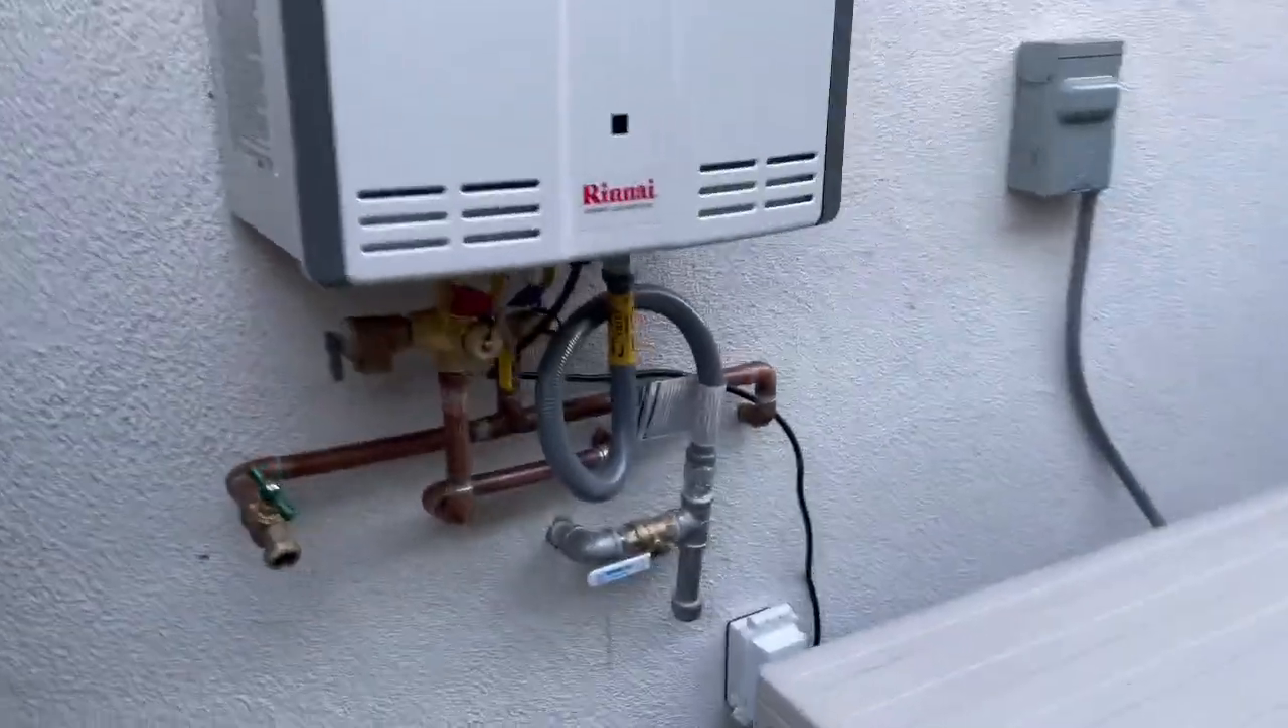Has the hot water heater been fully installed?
Yes.